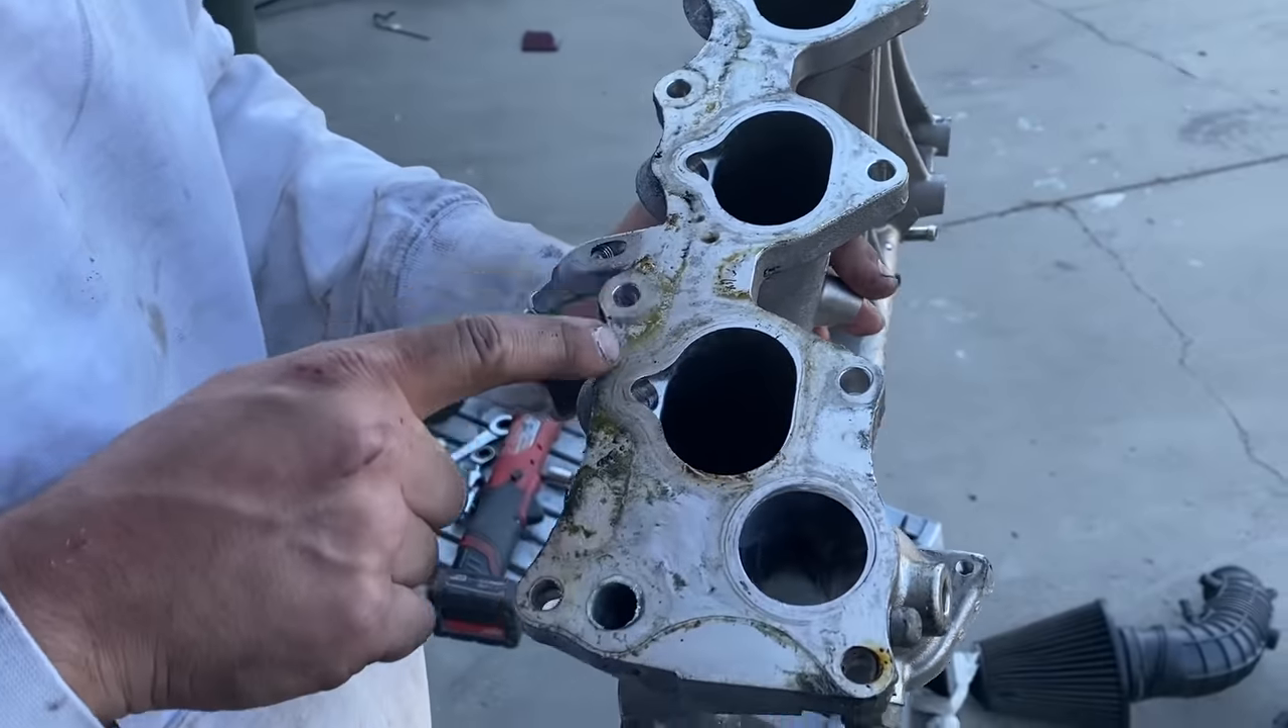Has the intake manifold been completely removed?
Yes.